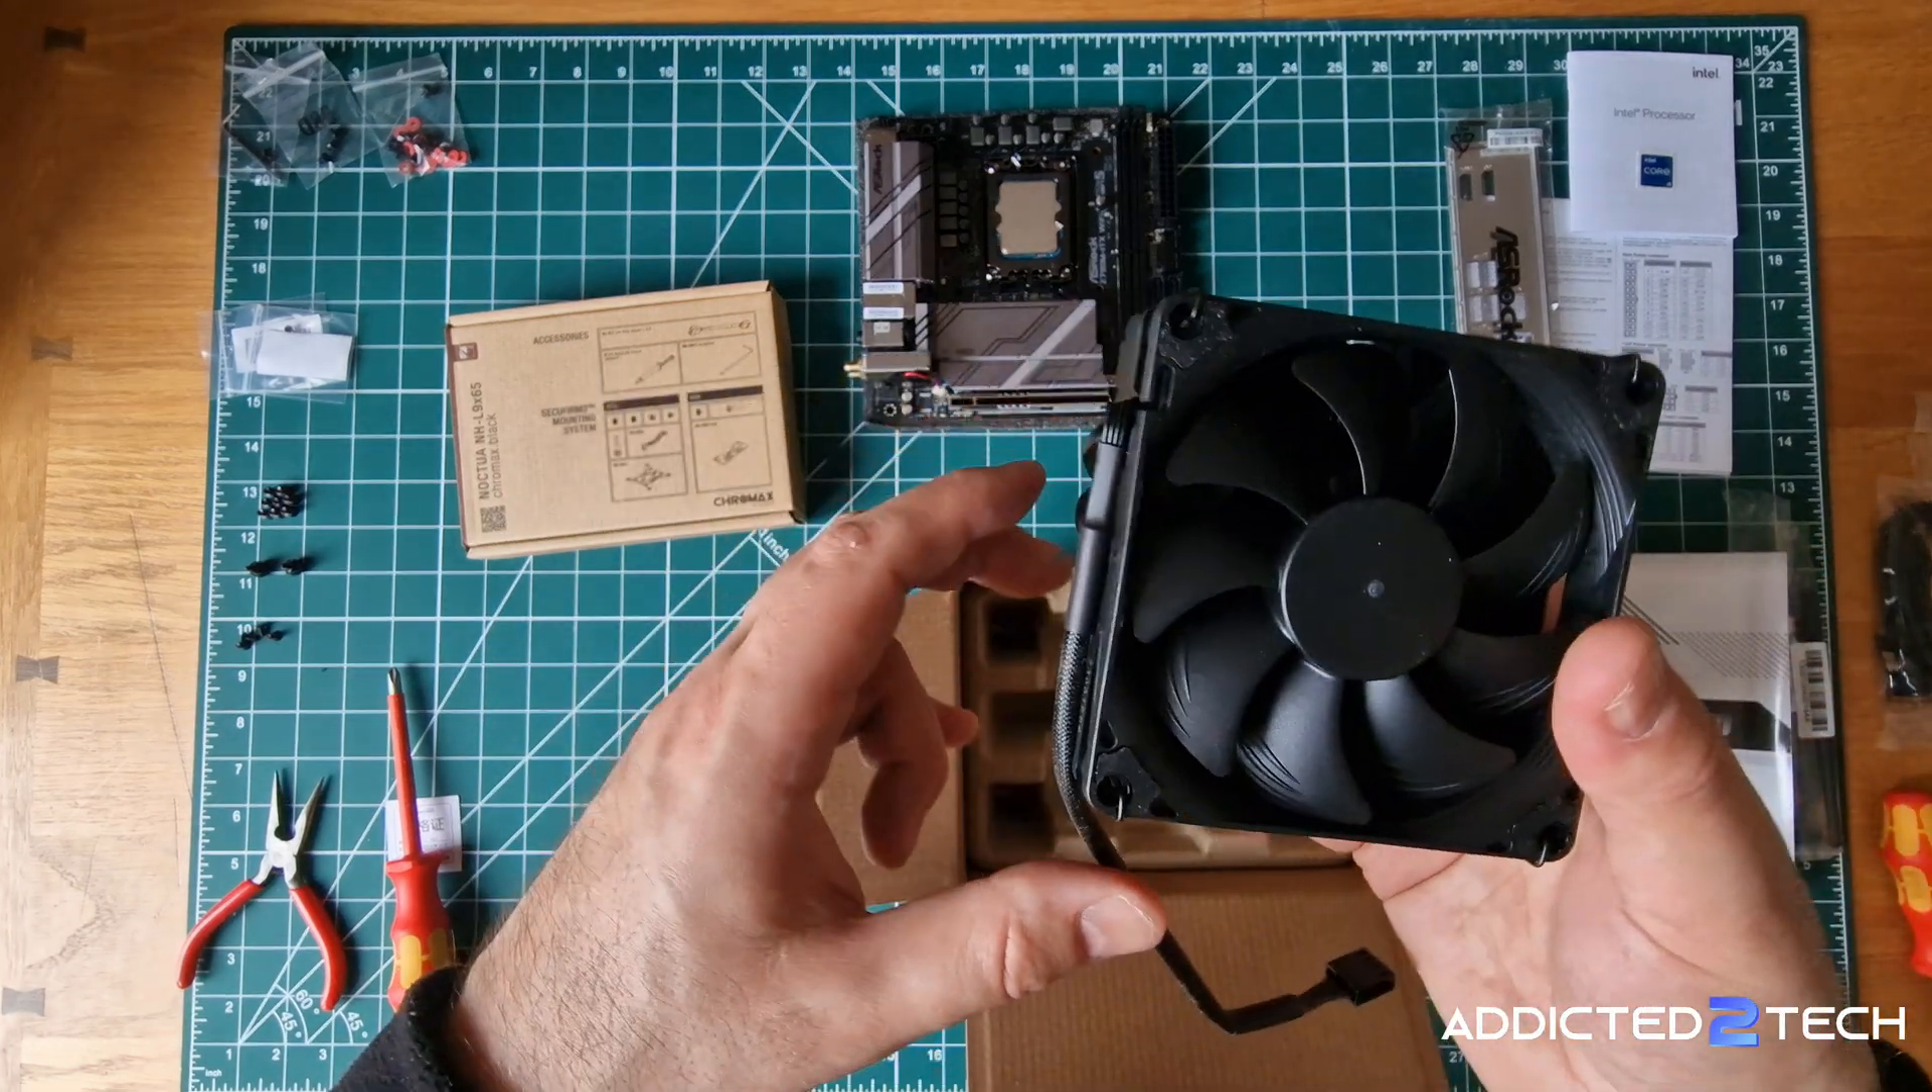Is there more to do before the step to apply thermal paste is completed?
Yes.